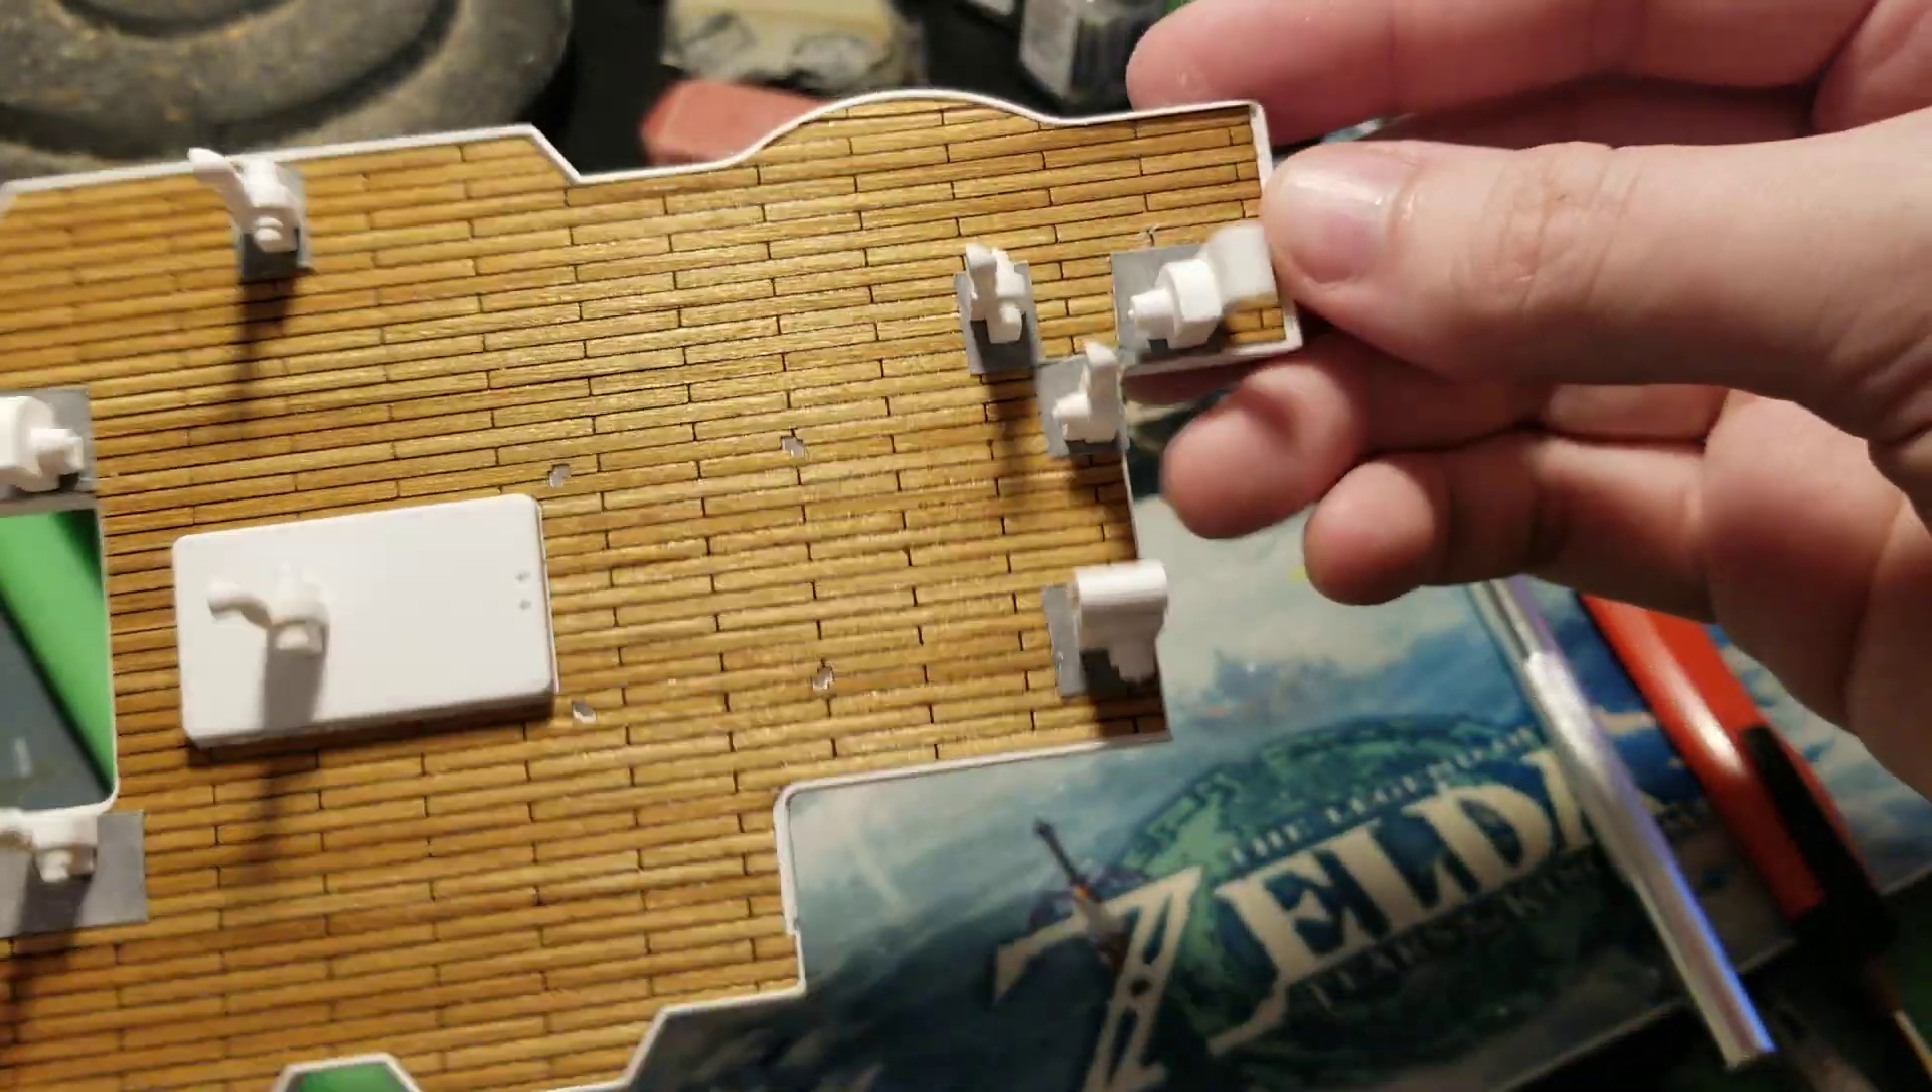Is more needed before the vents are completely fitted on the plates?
No.